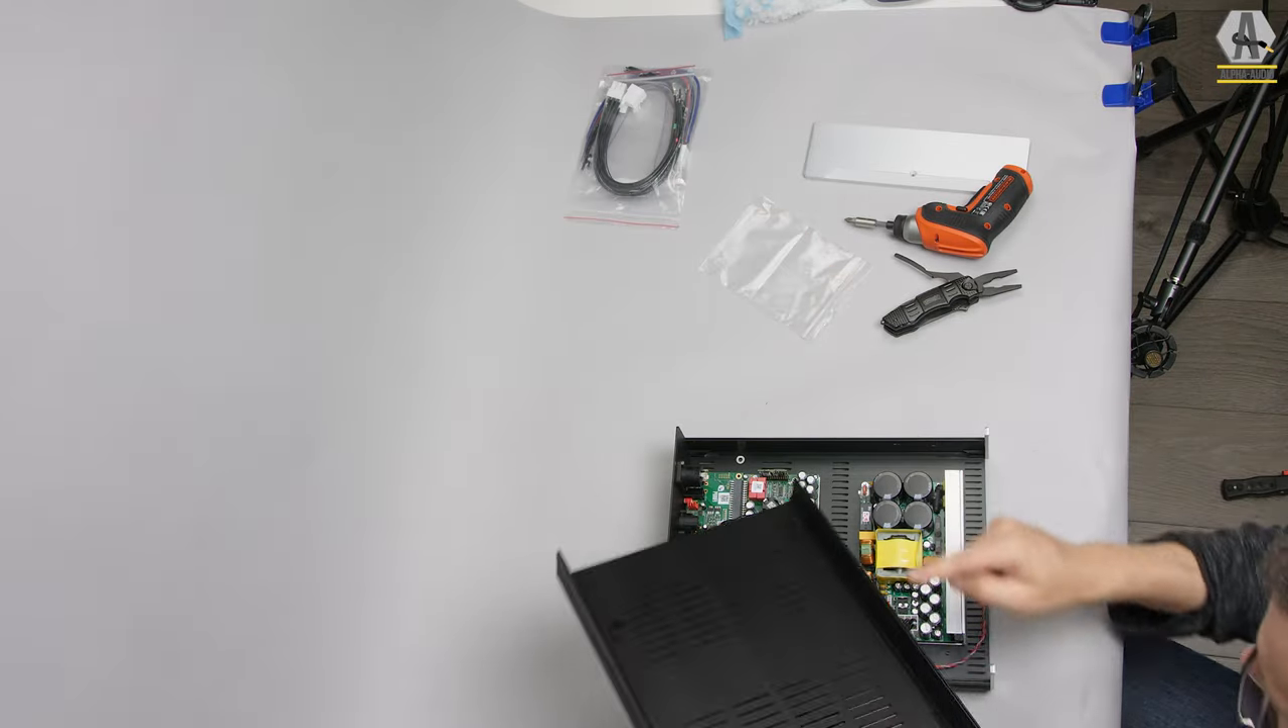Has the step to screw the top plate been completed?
No.